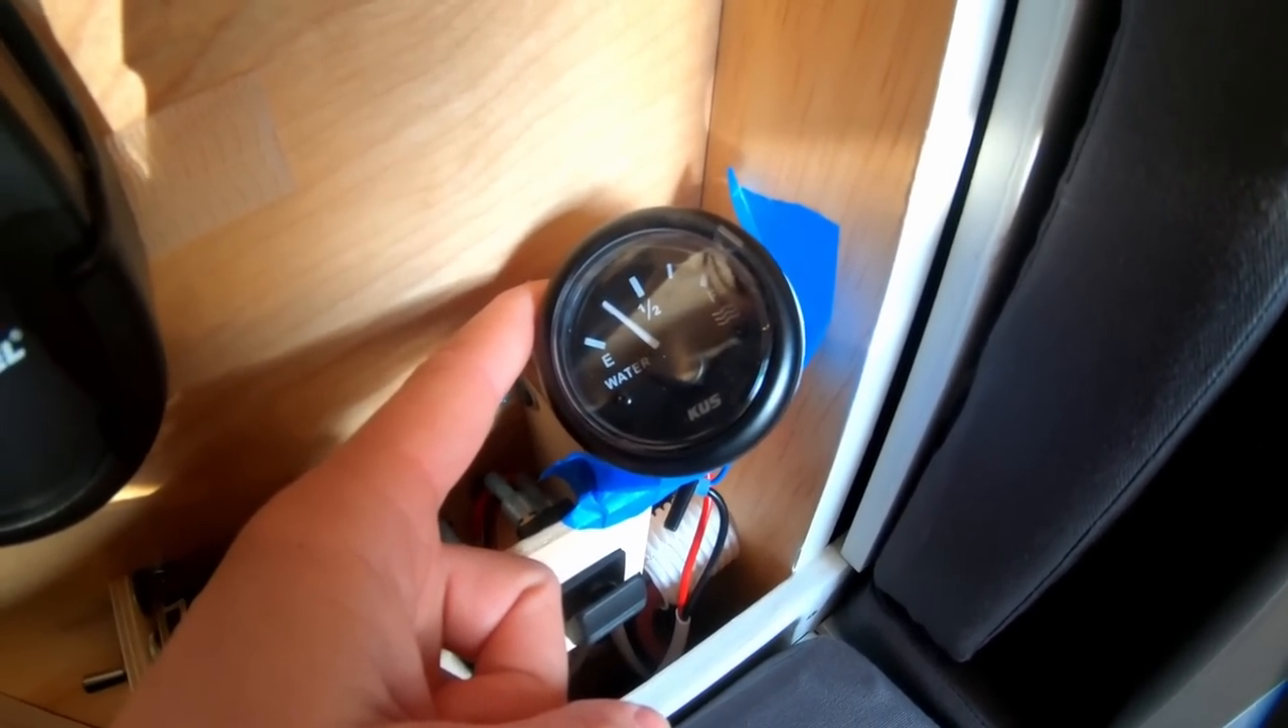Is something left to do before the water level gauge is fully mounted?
Yes.